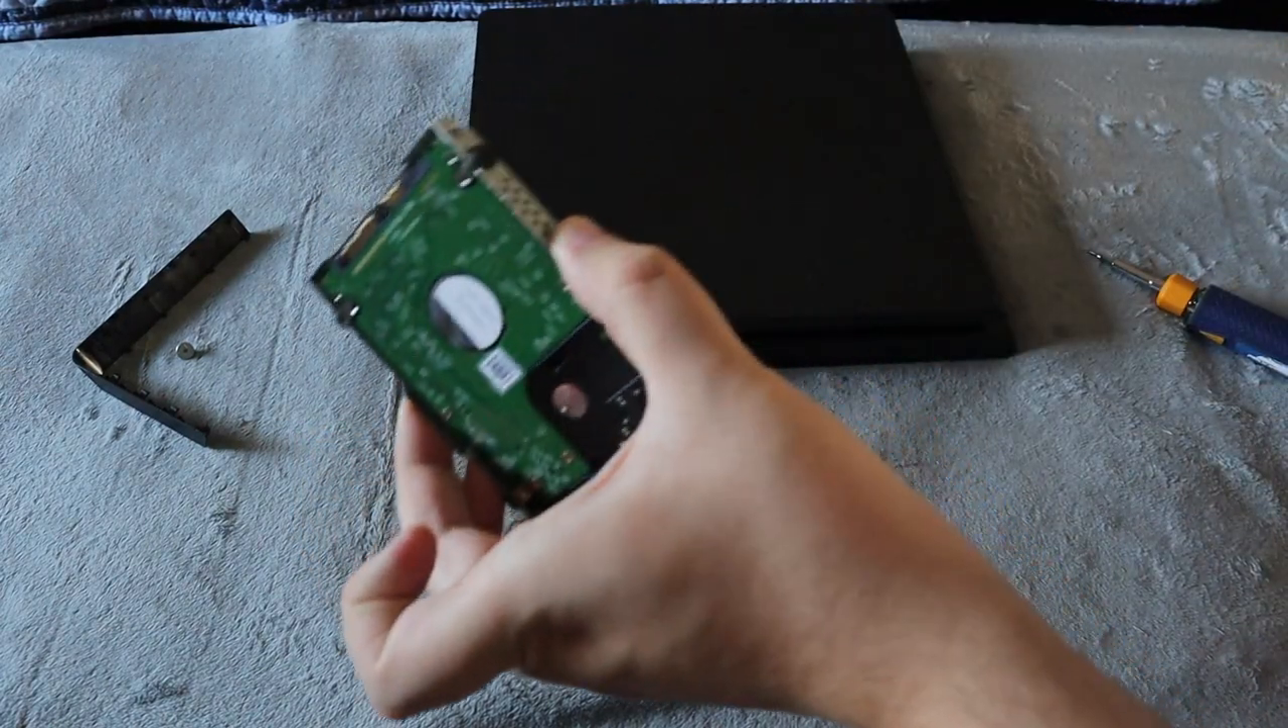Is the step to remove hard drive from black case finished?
Yes.